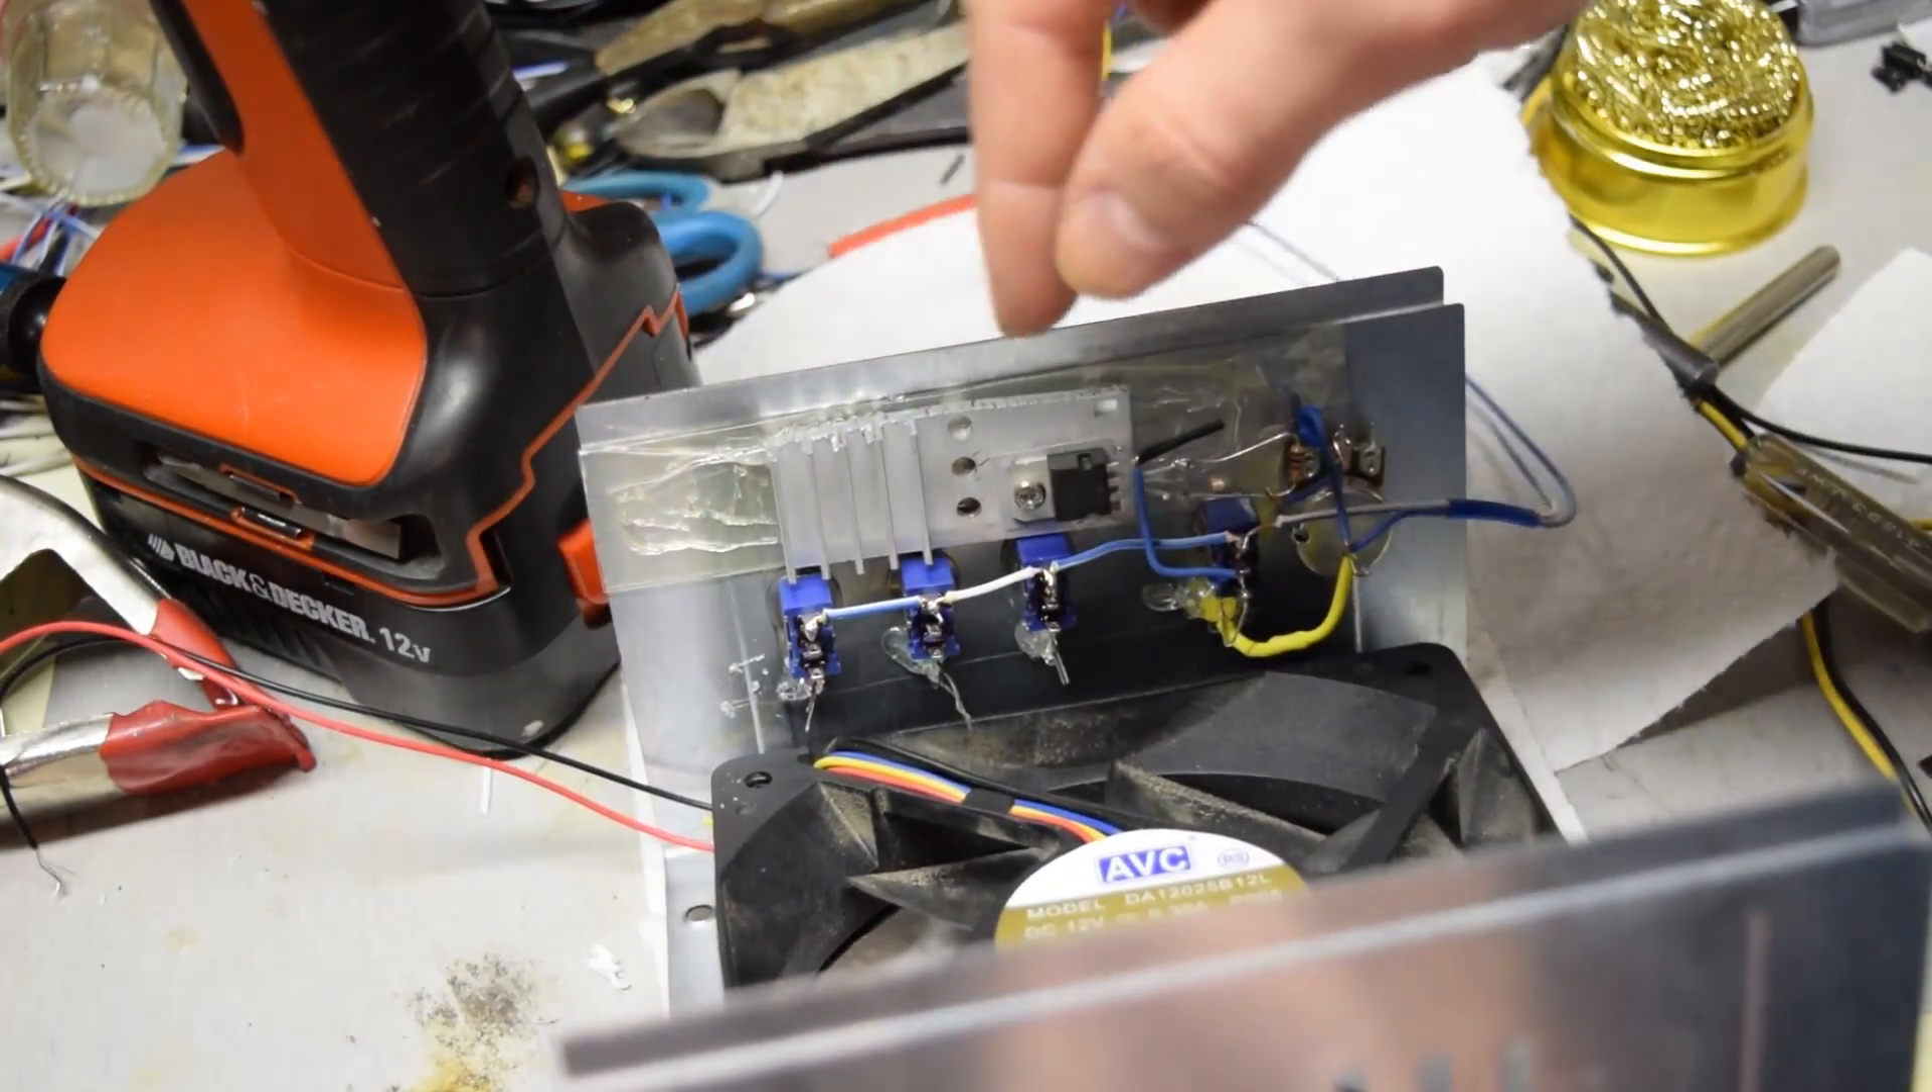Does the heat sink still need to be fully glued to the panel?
No.